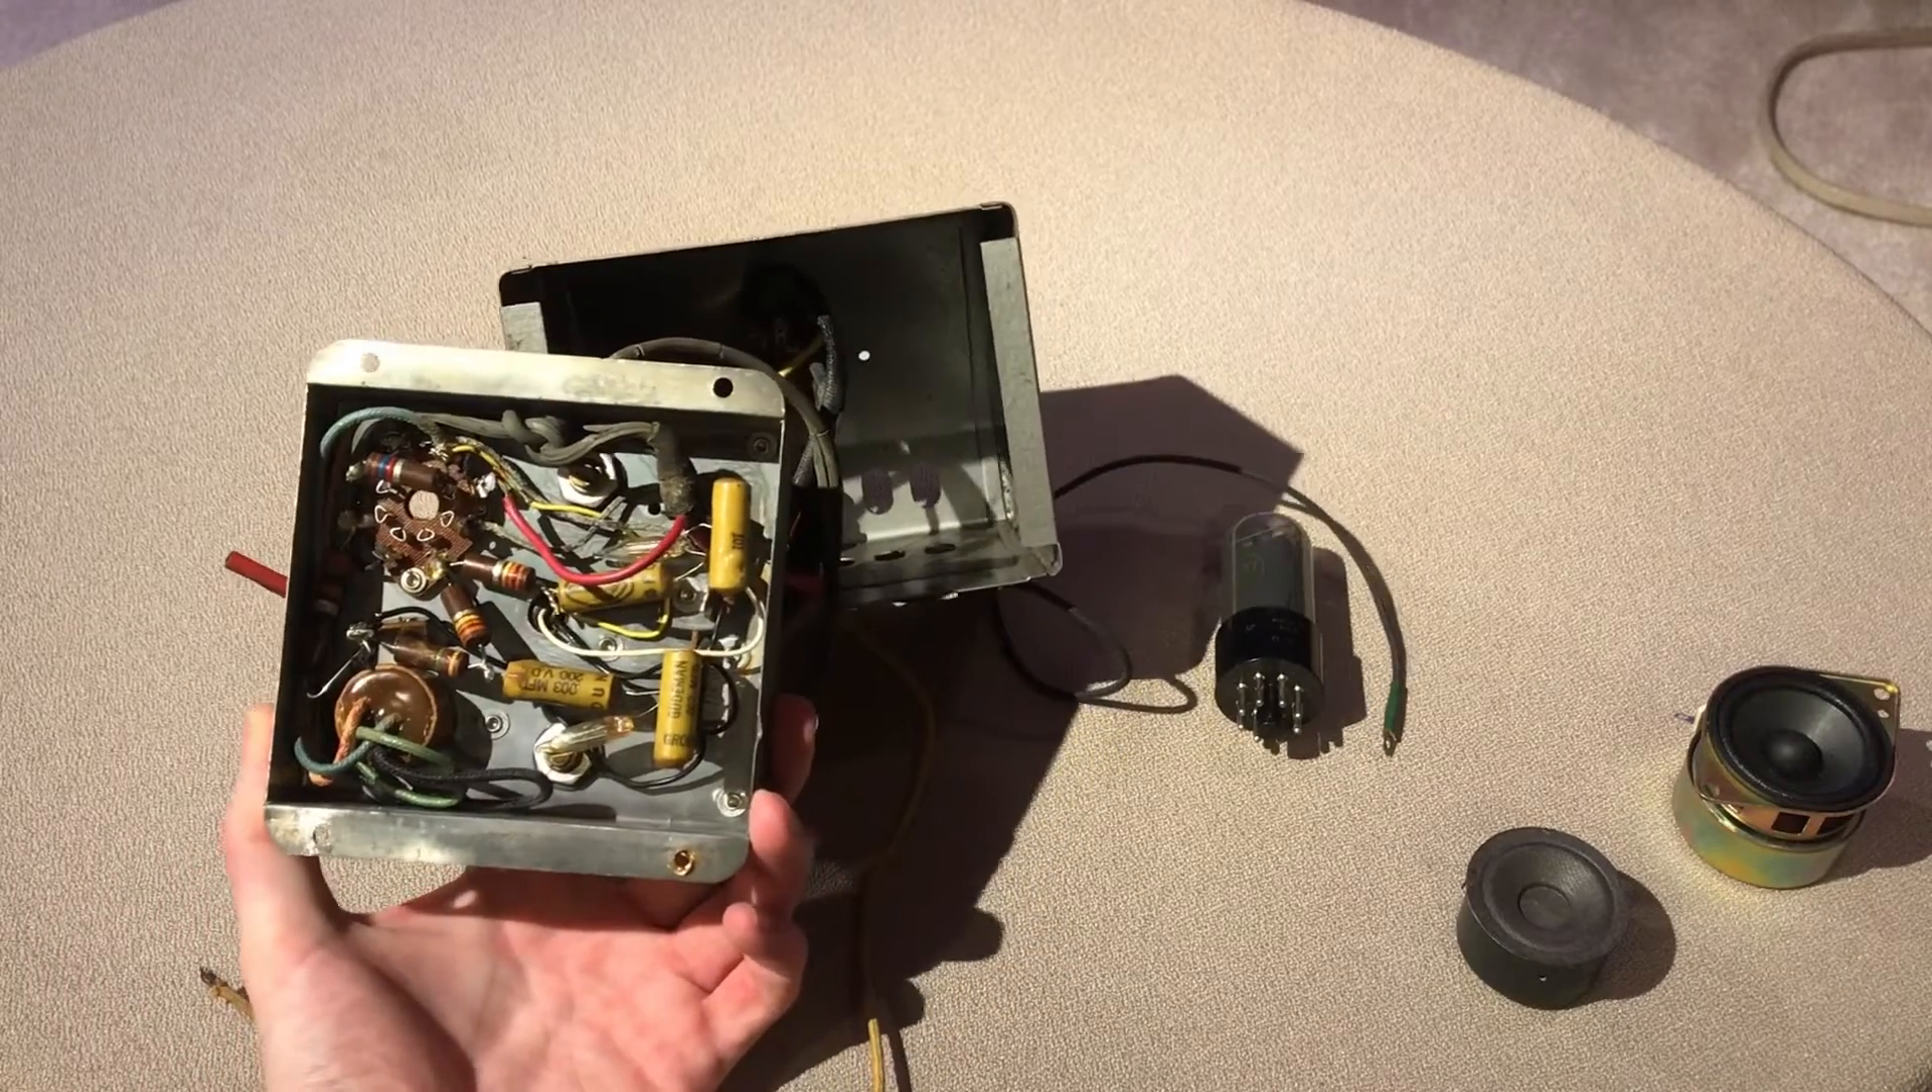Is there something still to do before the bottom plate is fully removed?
No.